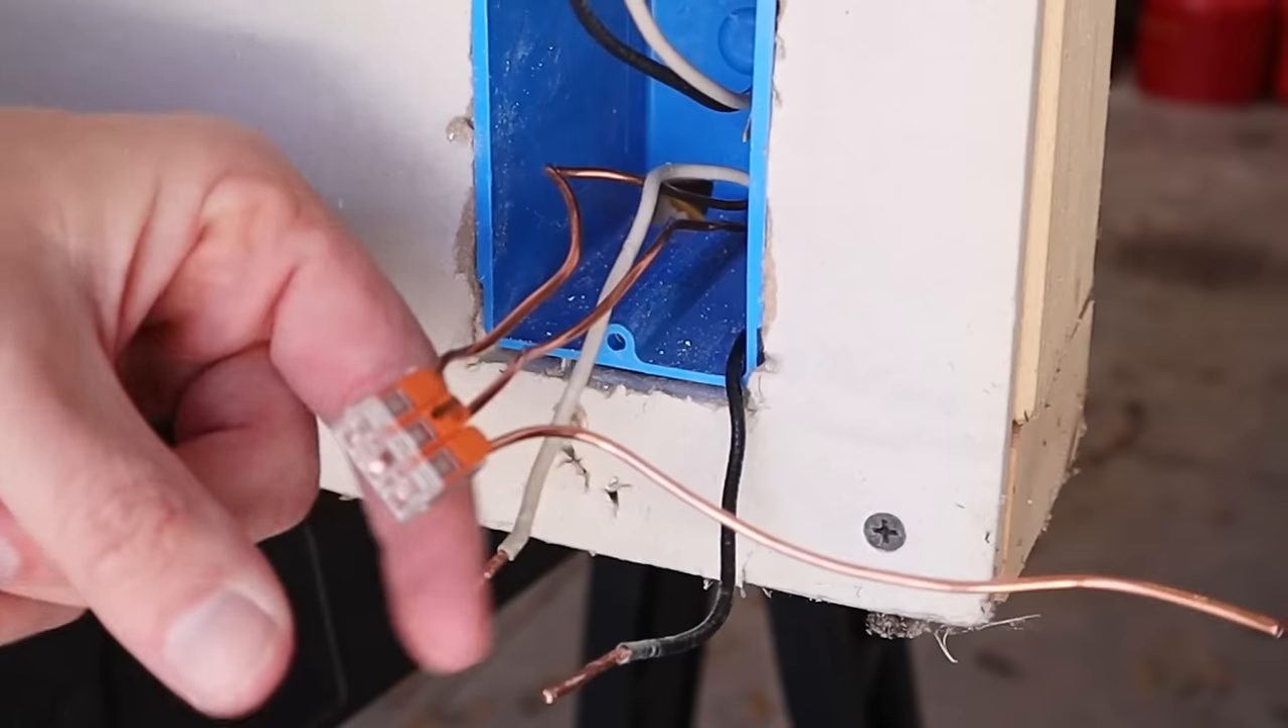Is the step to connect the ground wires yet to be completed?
No.